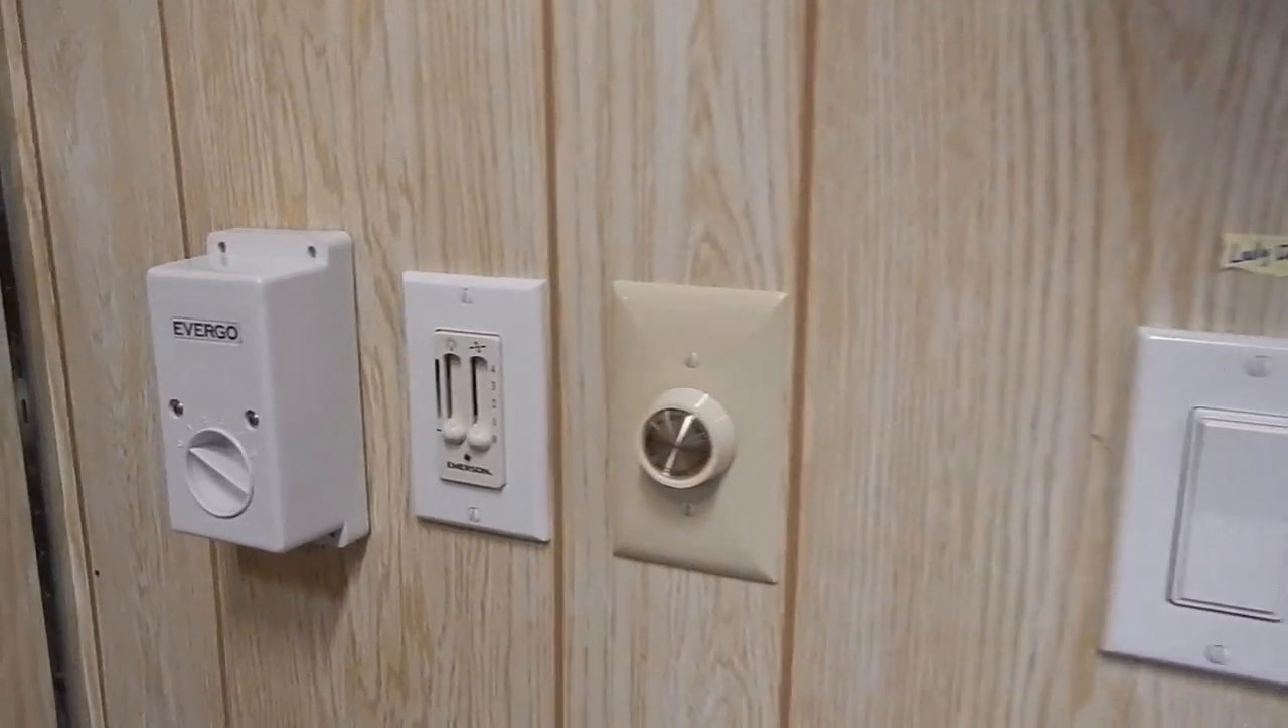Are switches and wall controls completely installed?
Yes.